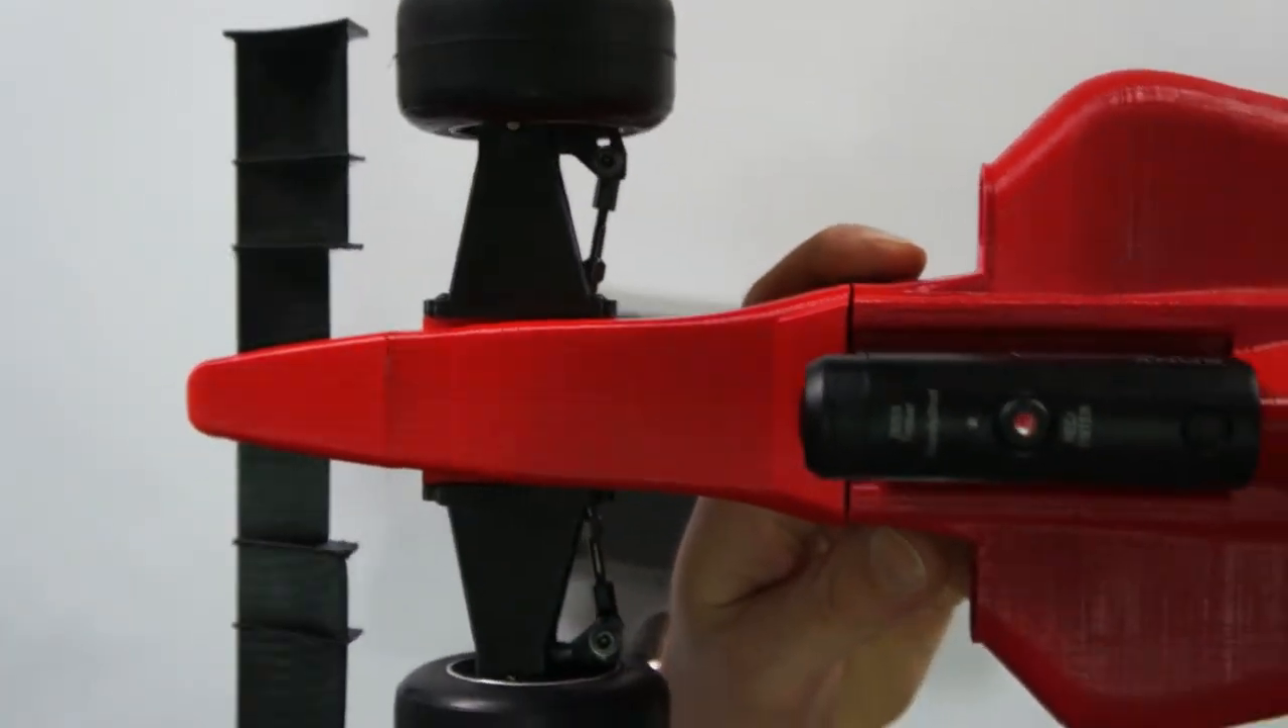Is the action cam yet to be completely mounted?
No.